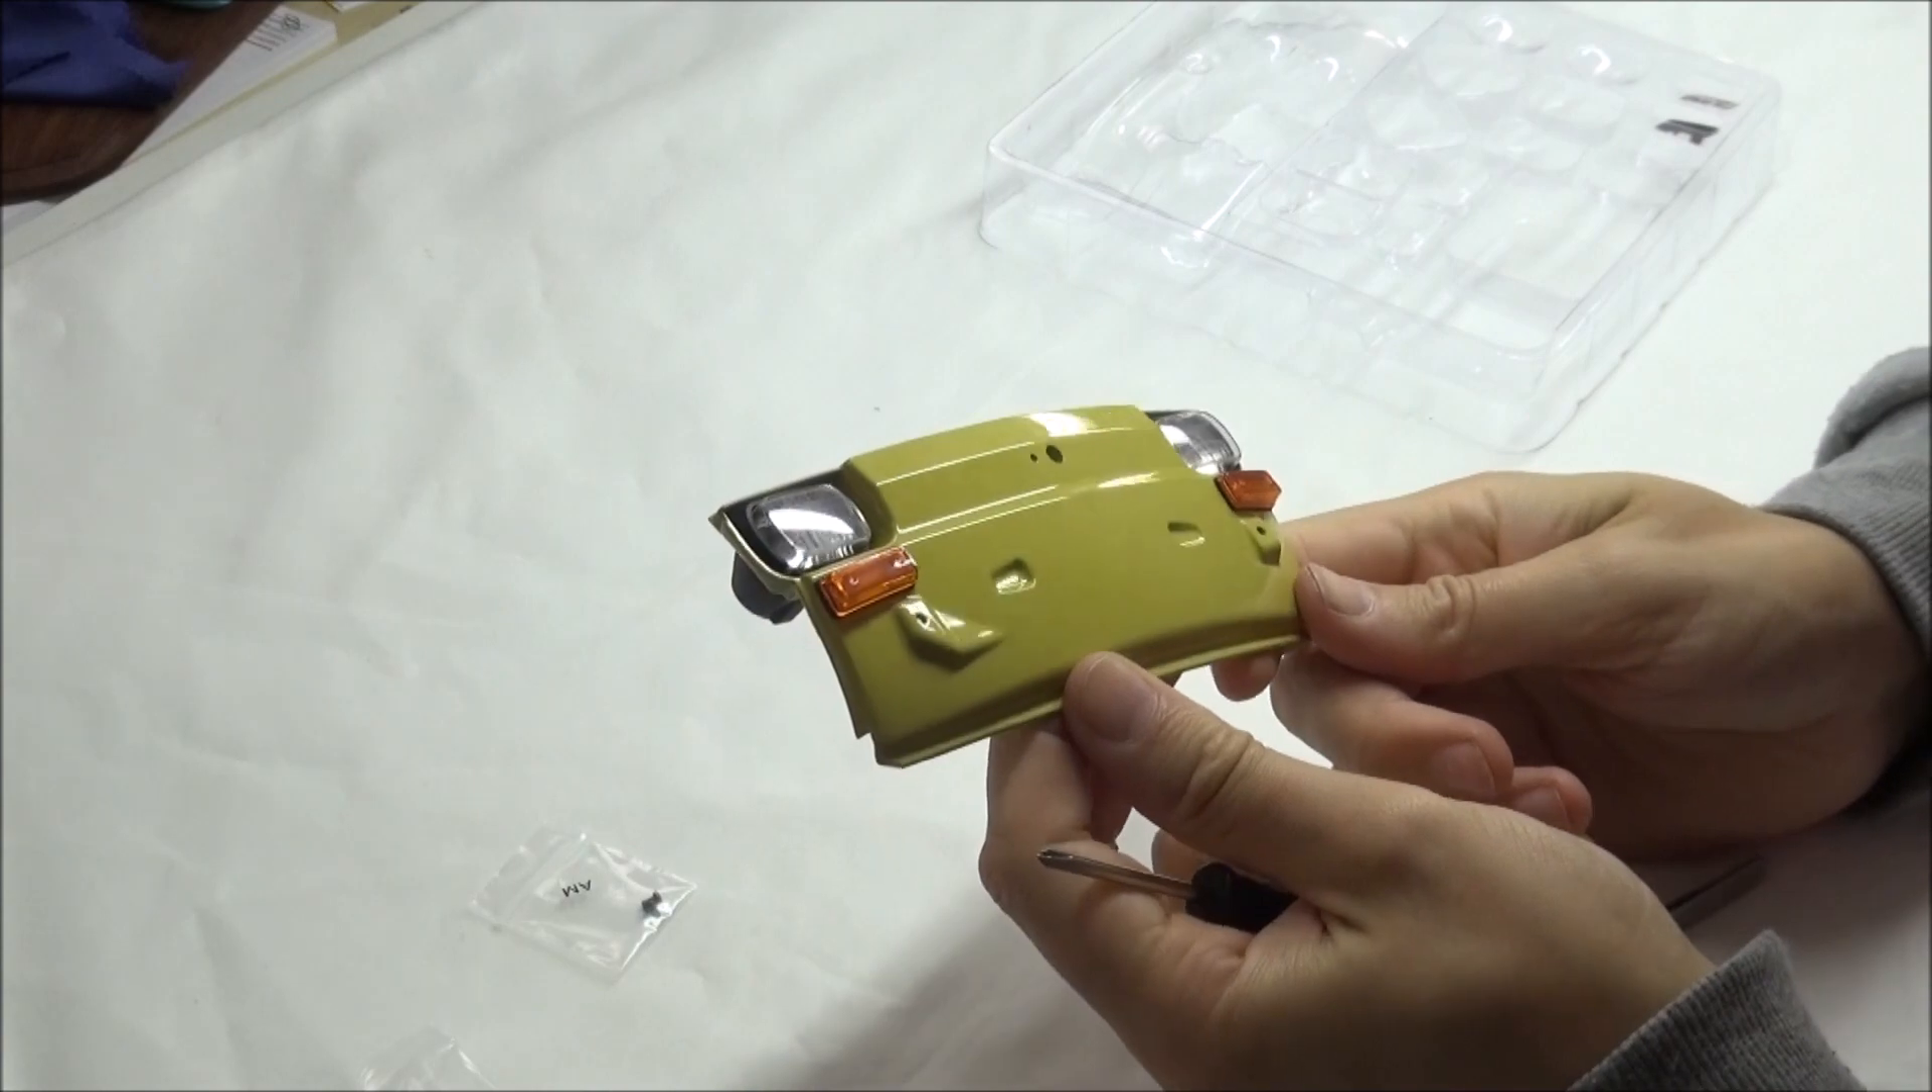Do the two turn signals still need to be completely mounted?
No.